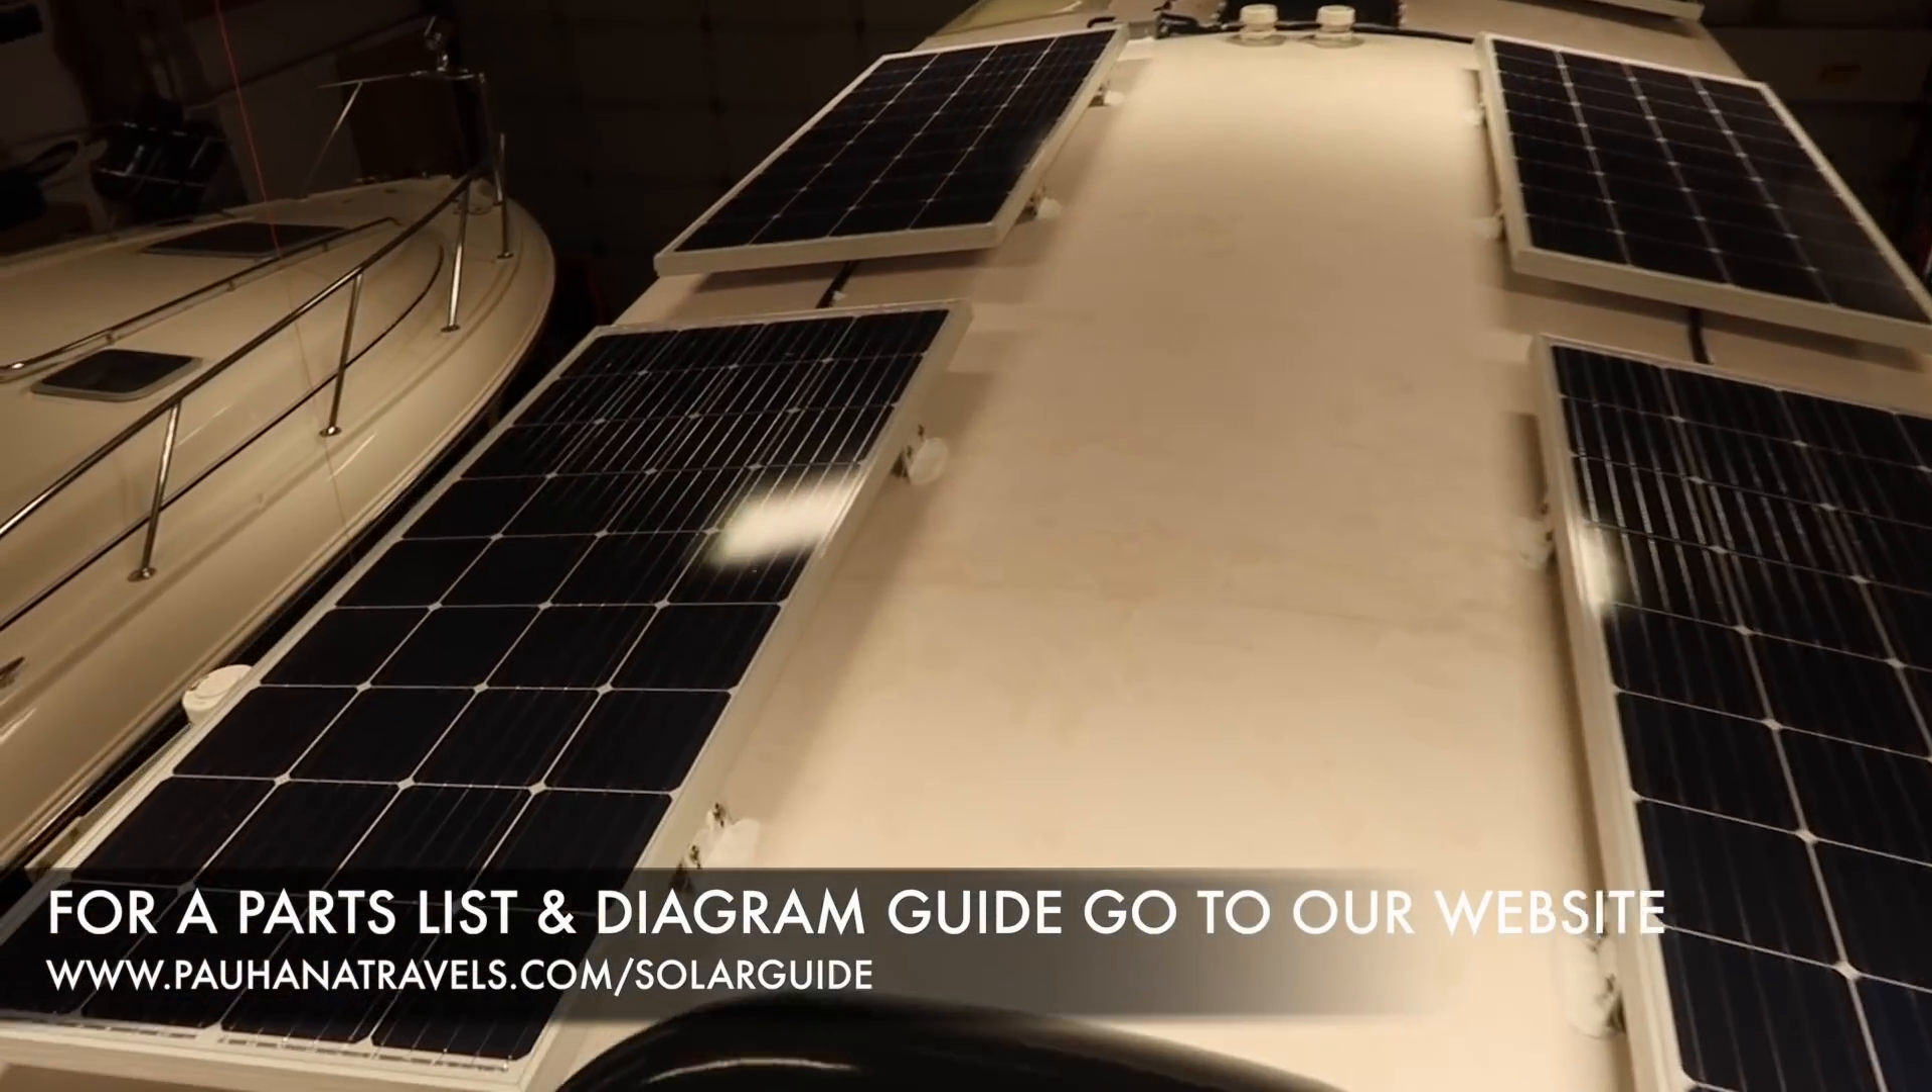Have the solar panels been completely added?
Yes.